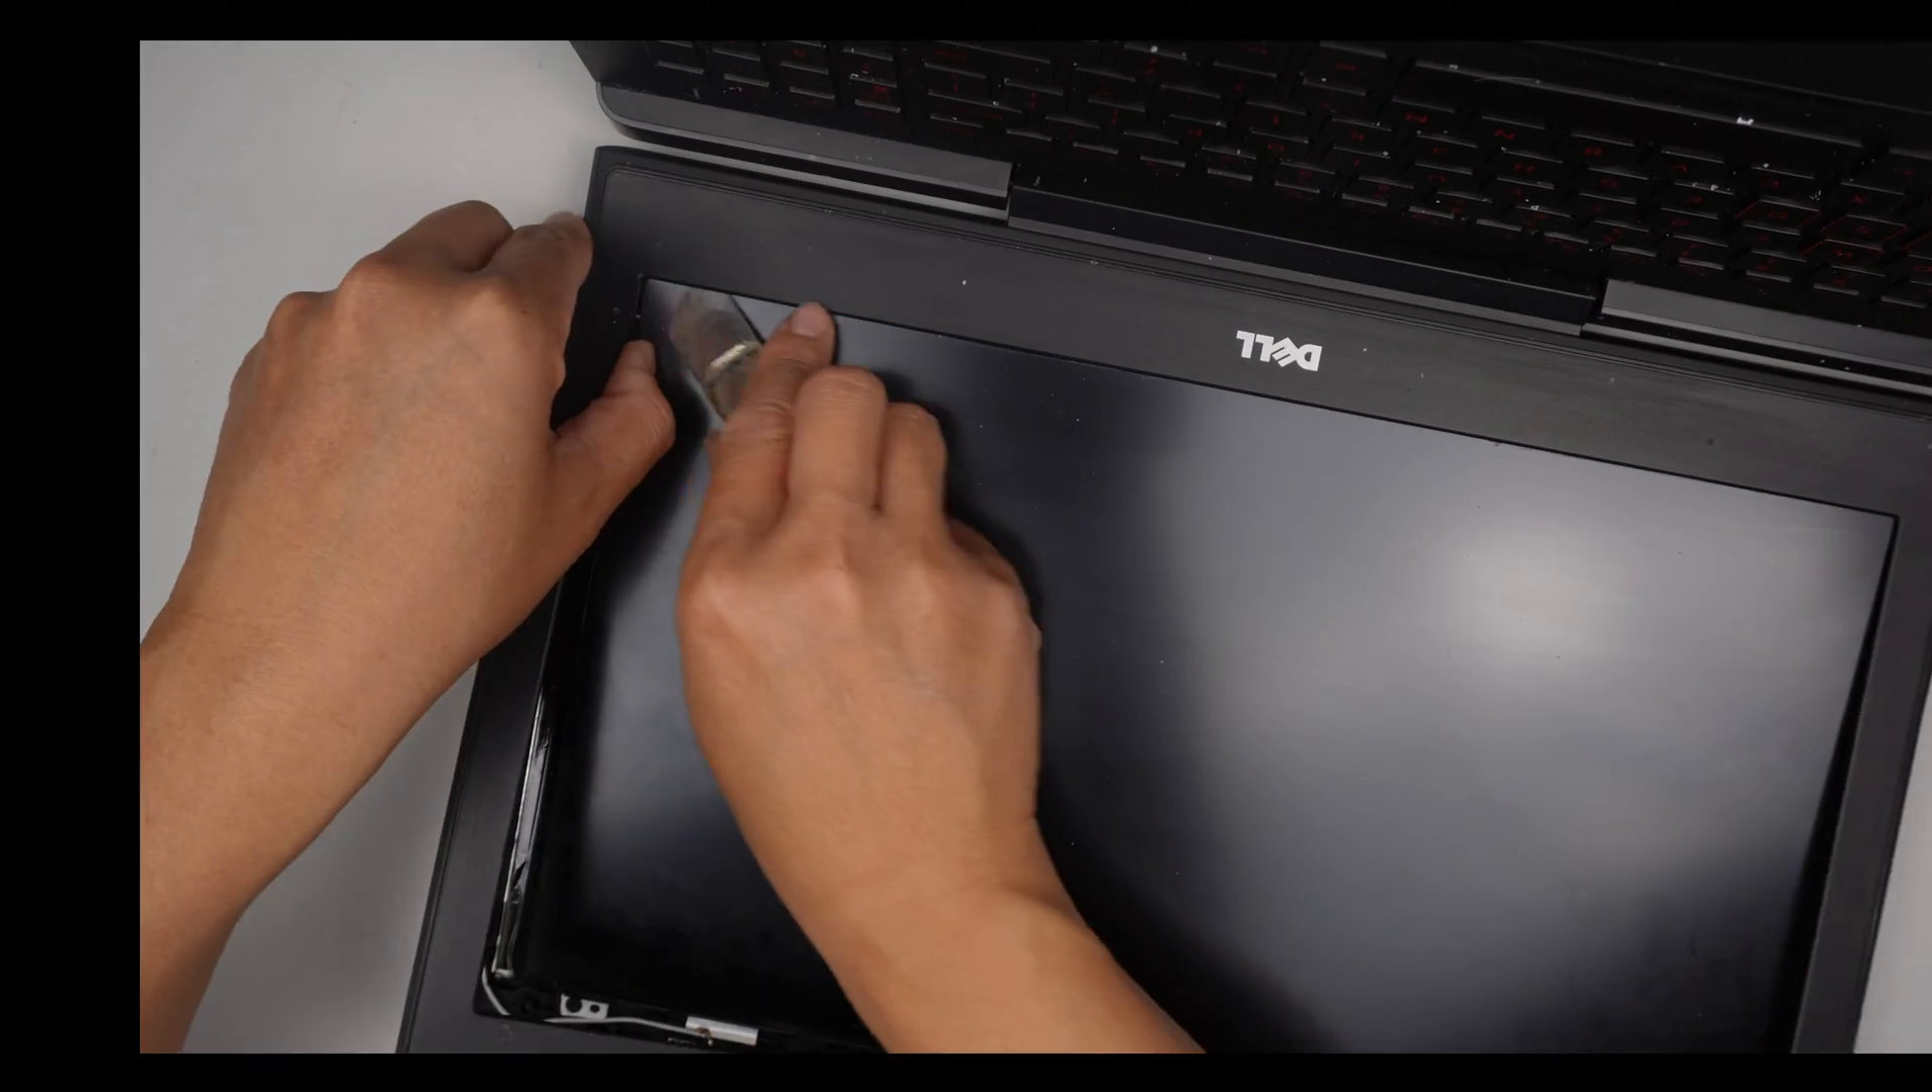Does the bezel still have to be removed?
Yes.